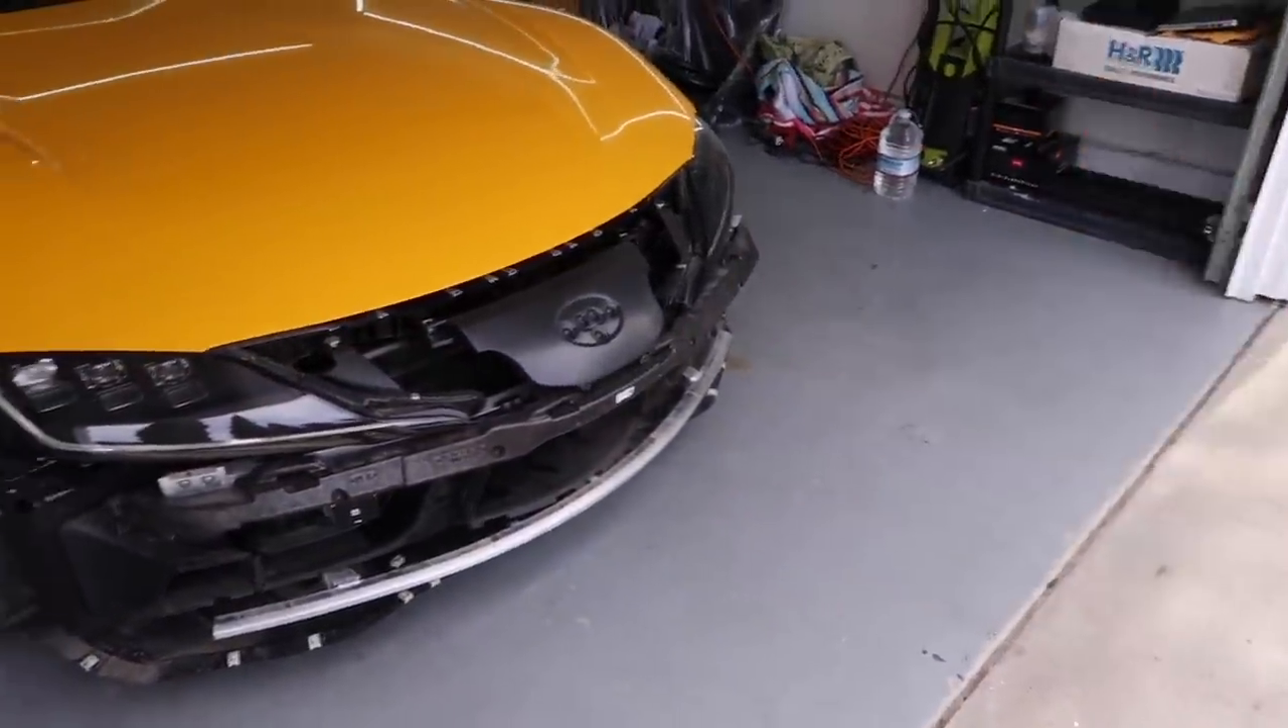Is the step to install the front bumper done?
No.